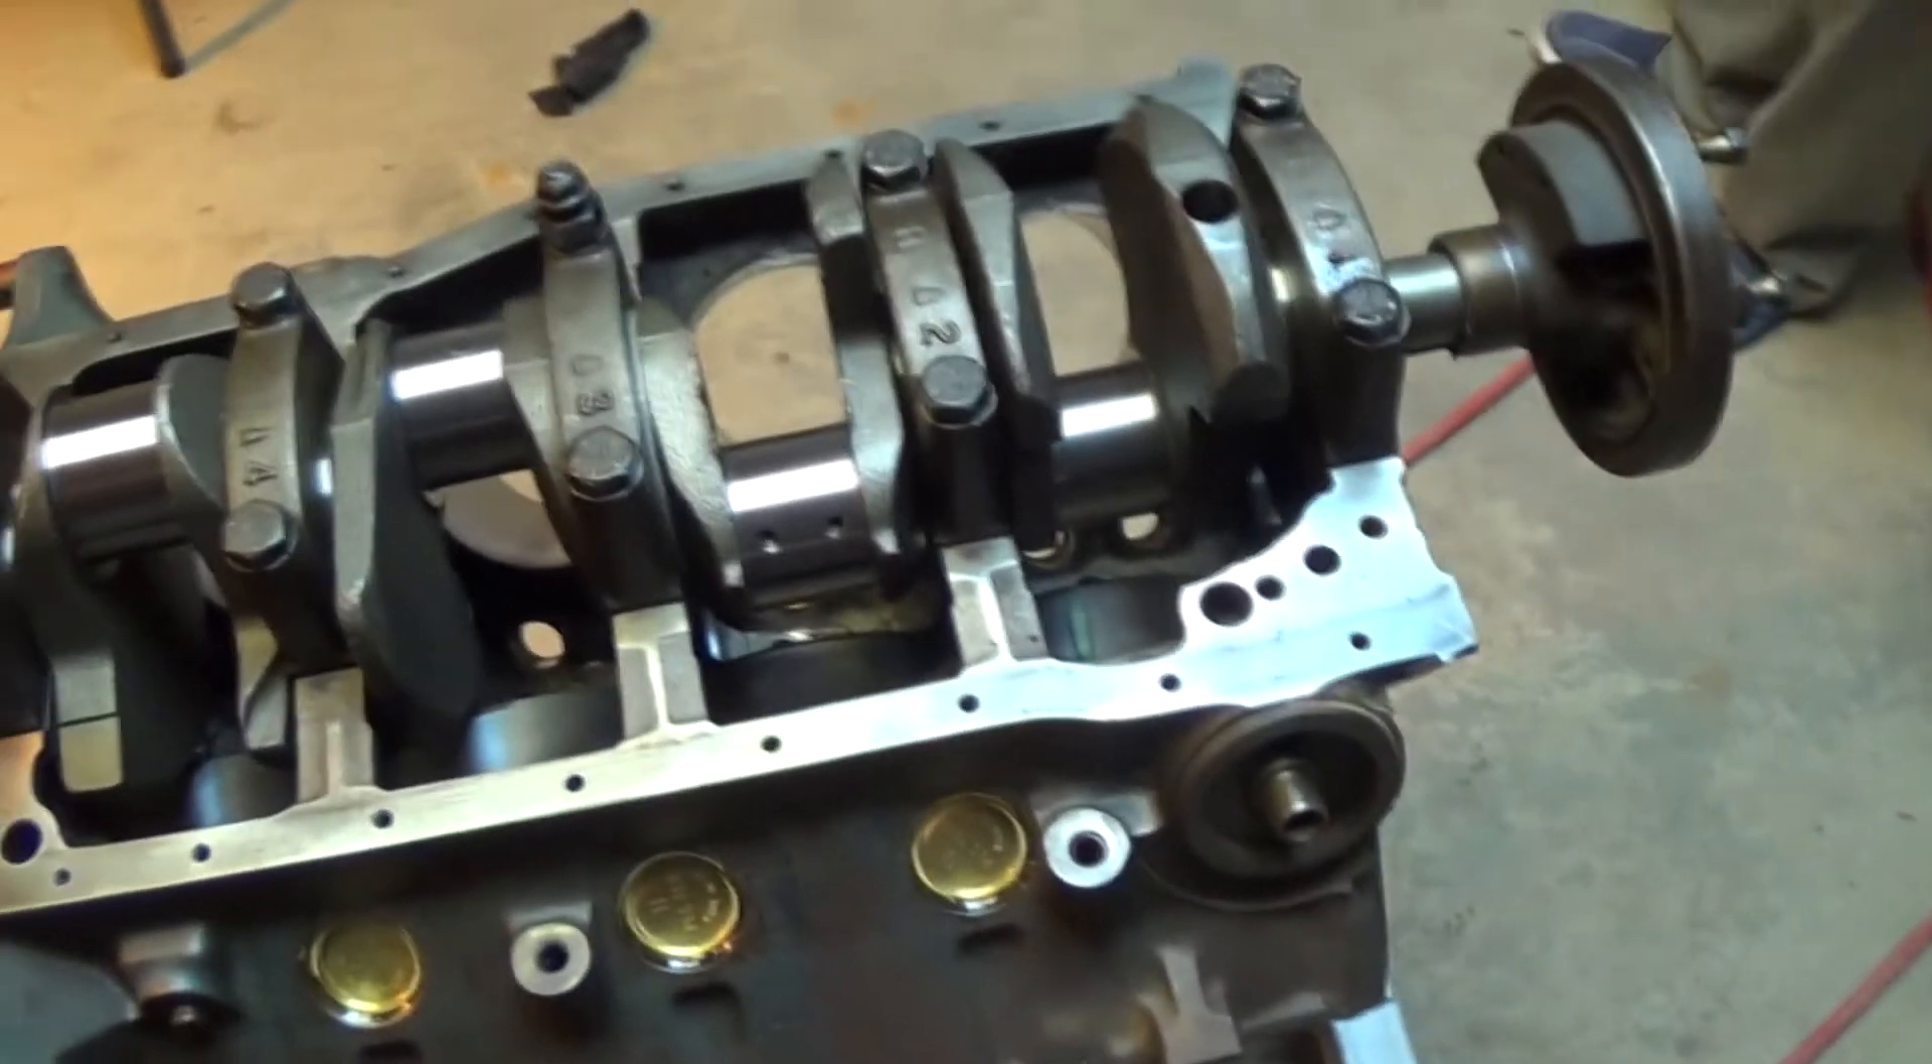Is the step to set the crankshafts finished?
Yes.